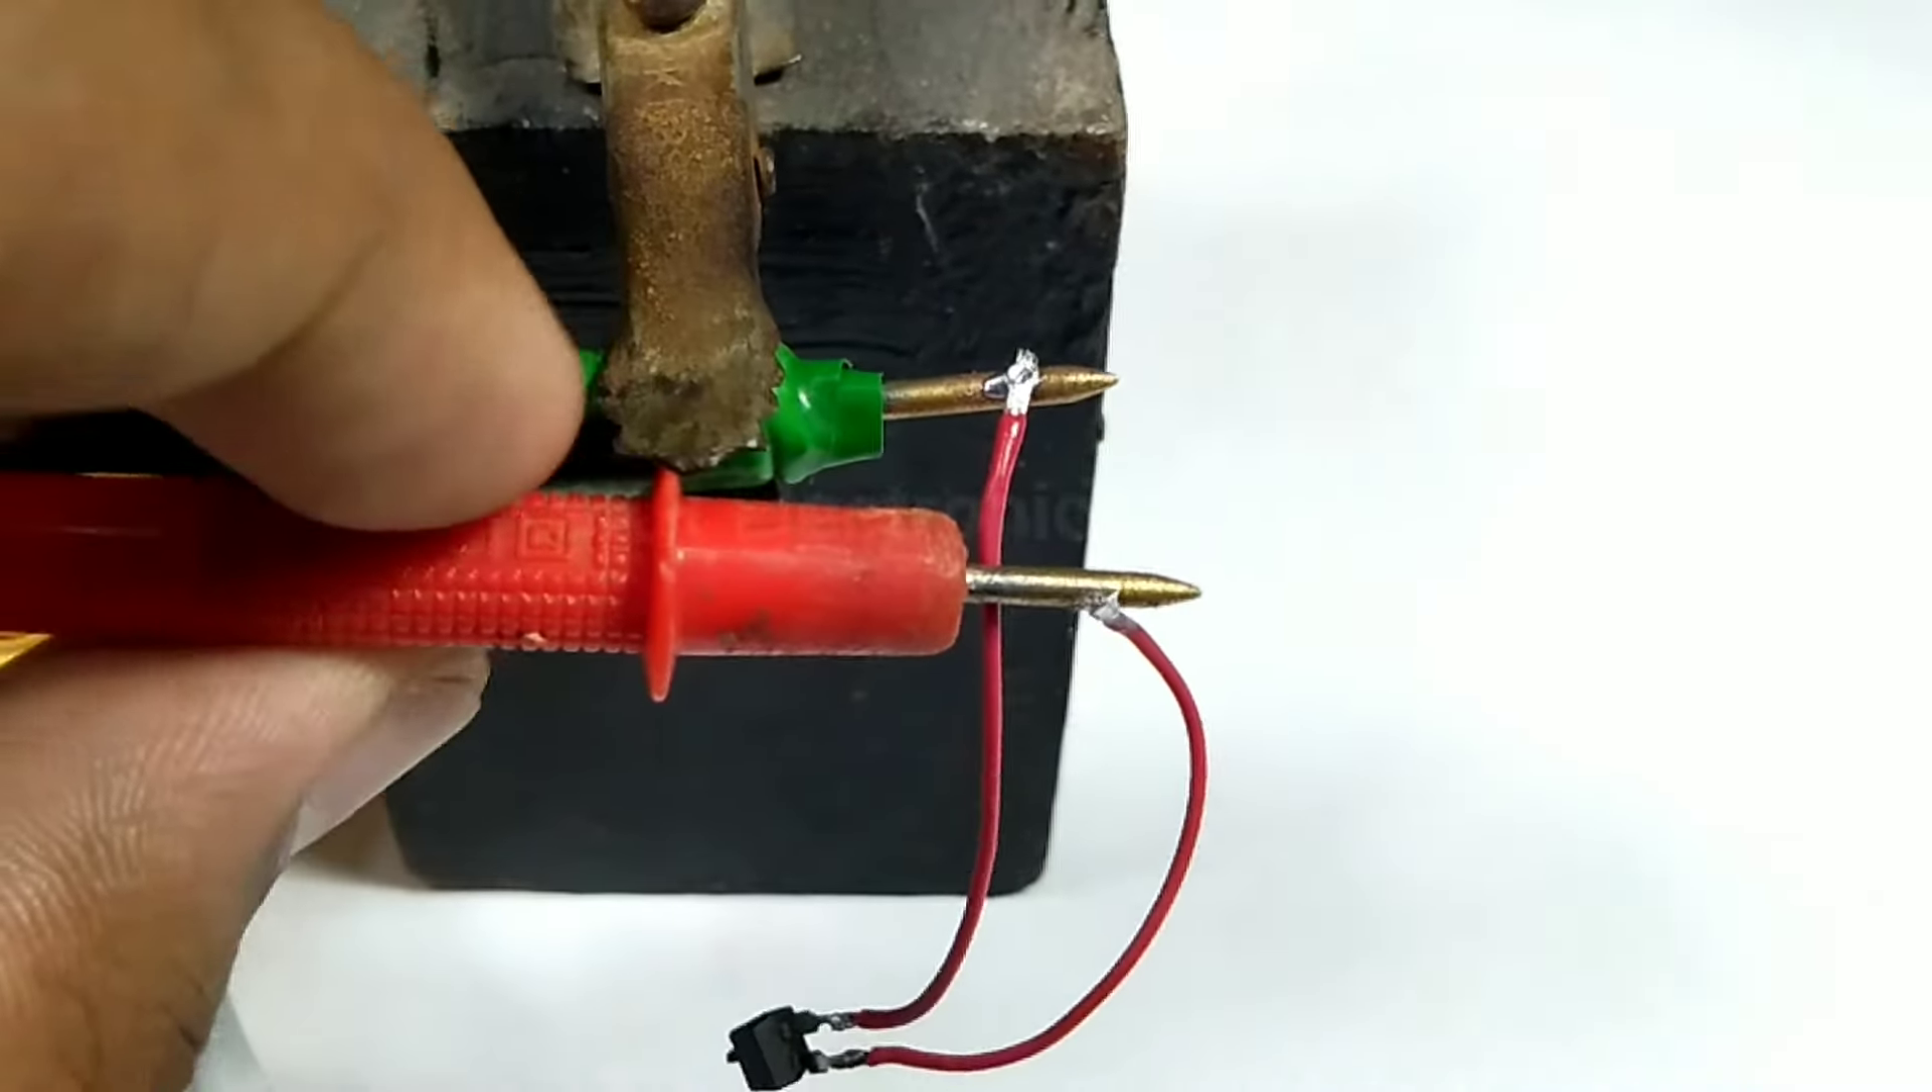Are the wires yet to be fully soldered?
No.